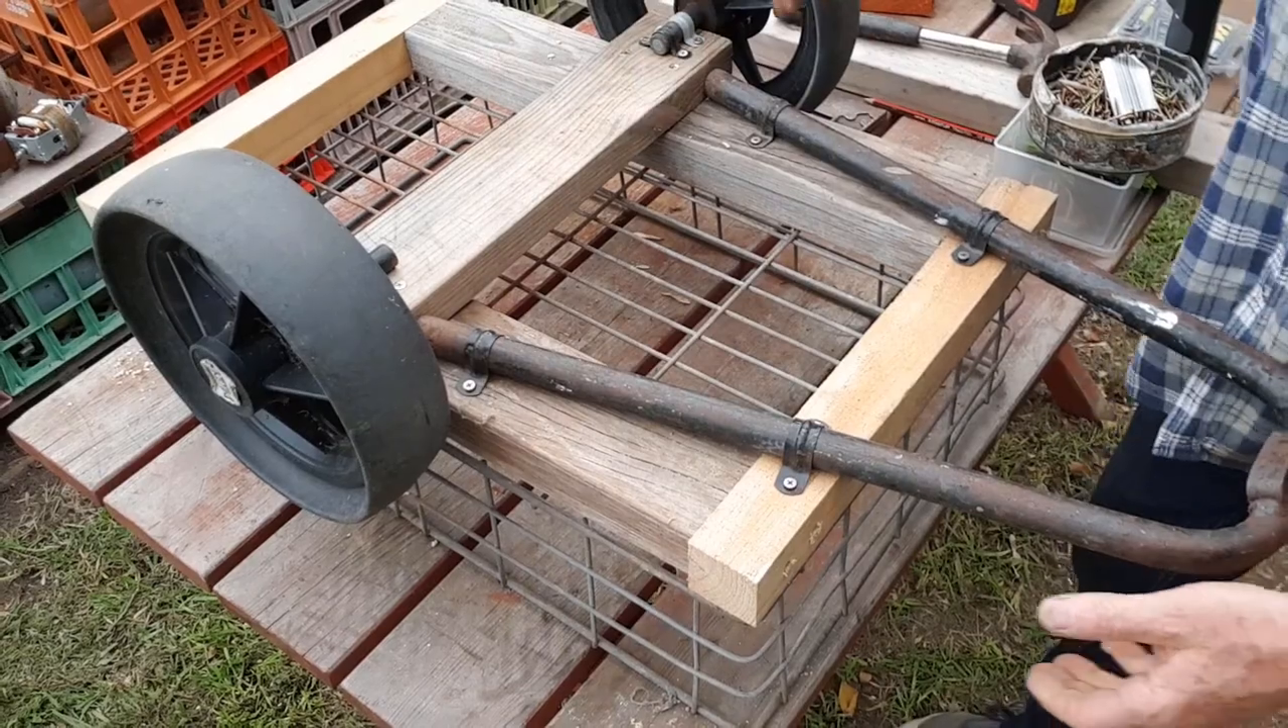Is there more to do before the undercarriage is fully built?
No.